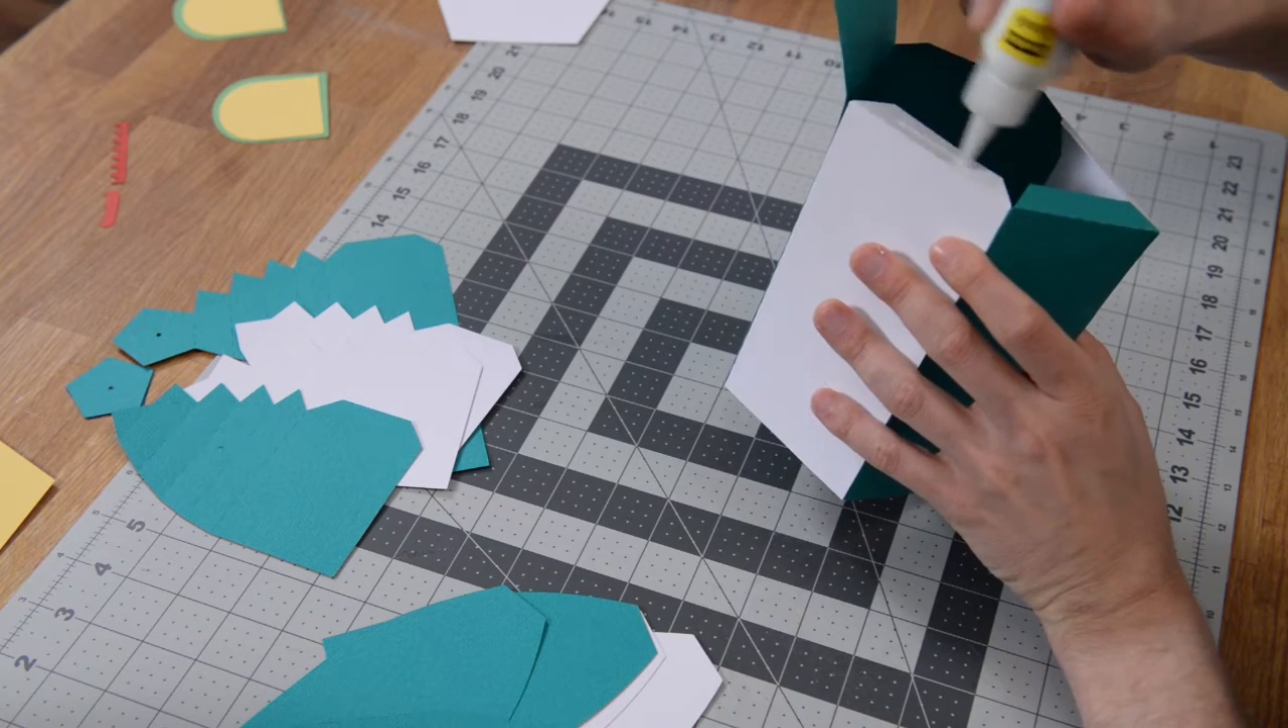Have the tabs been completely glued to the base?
No.